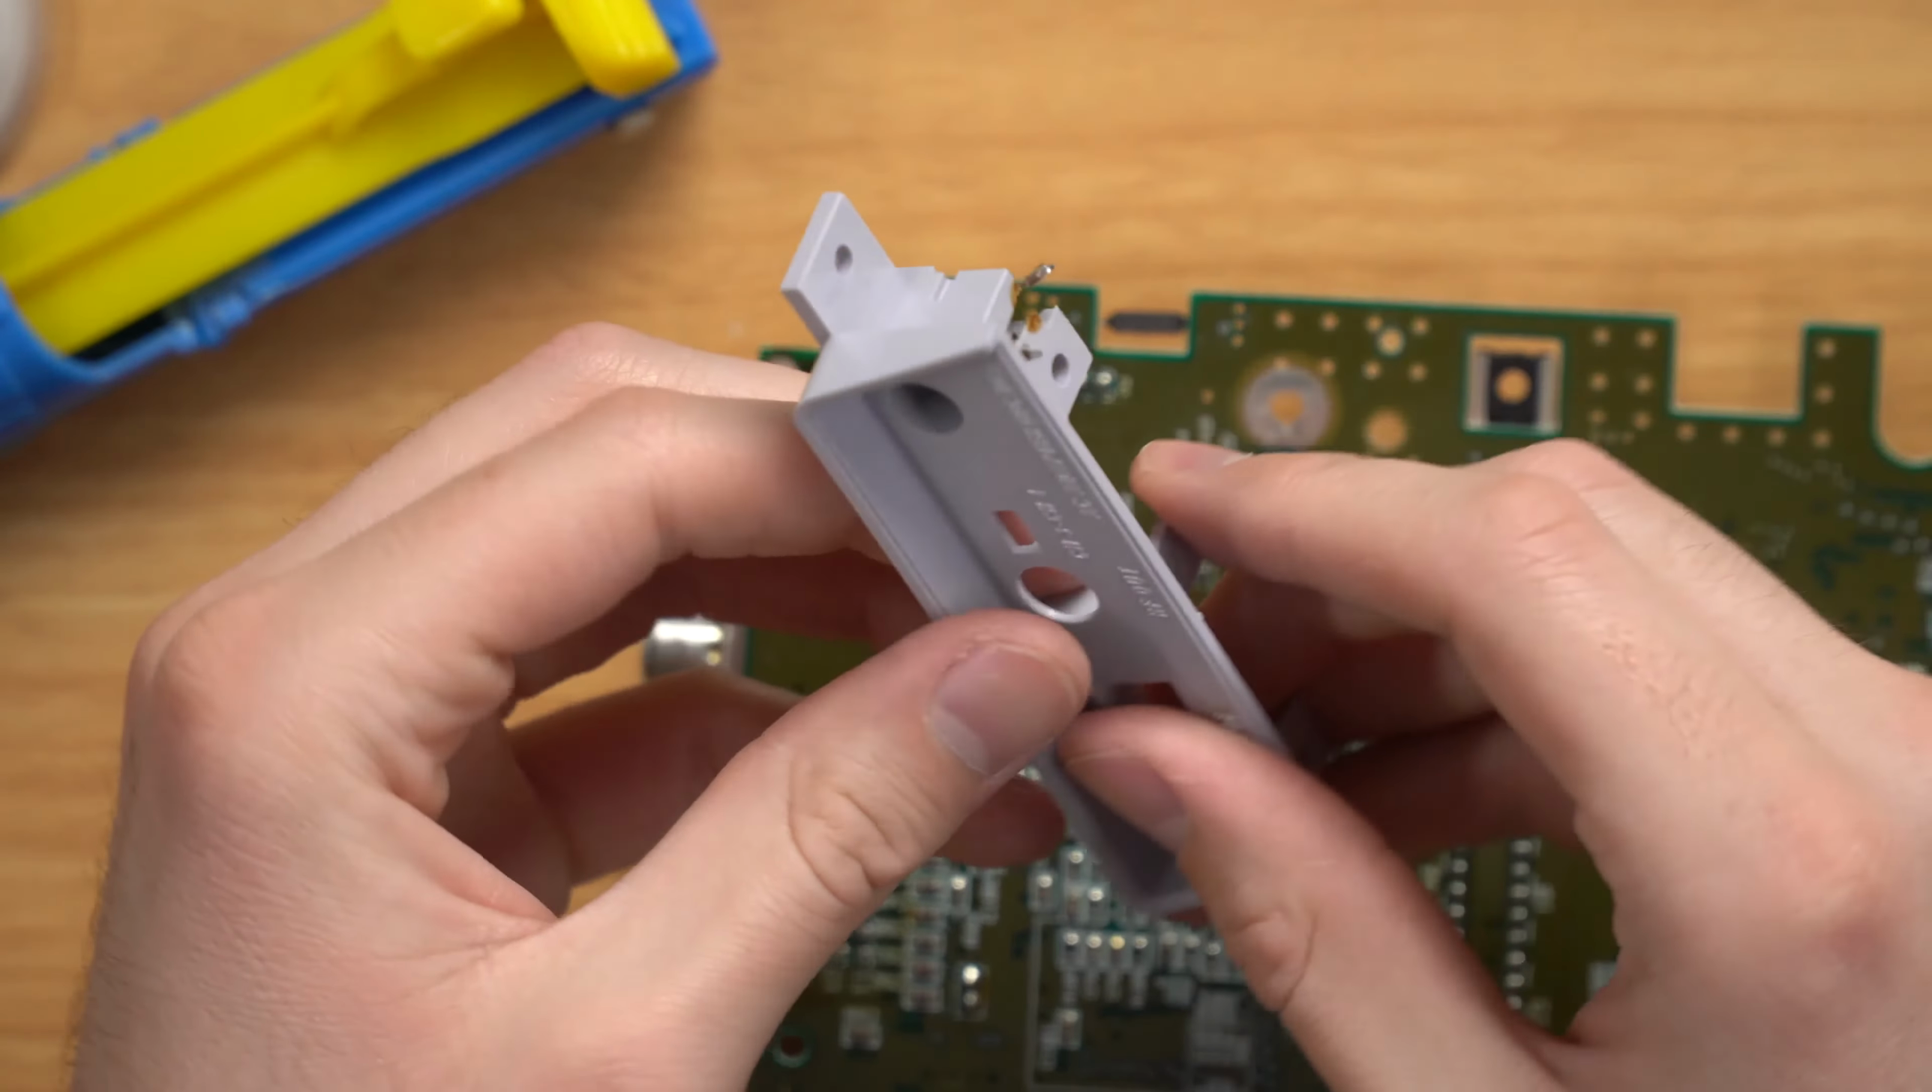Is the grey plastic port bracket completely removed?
Yes.